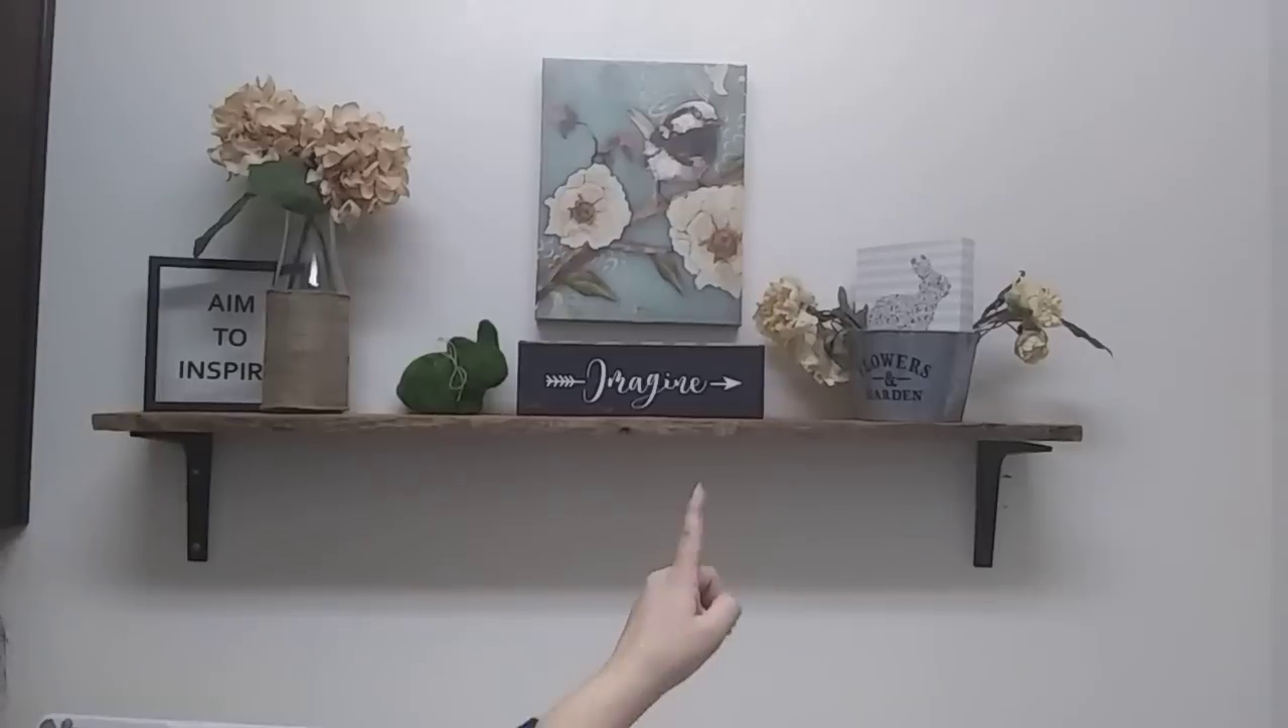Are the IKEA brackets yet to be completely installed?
No.